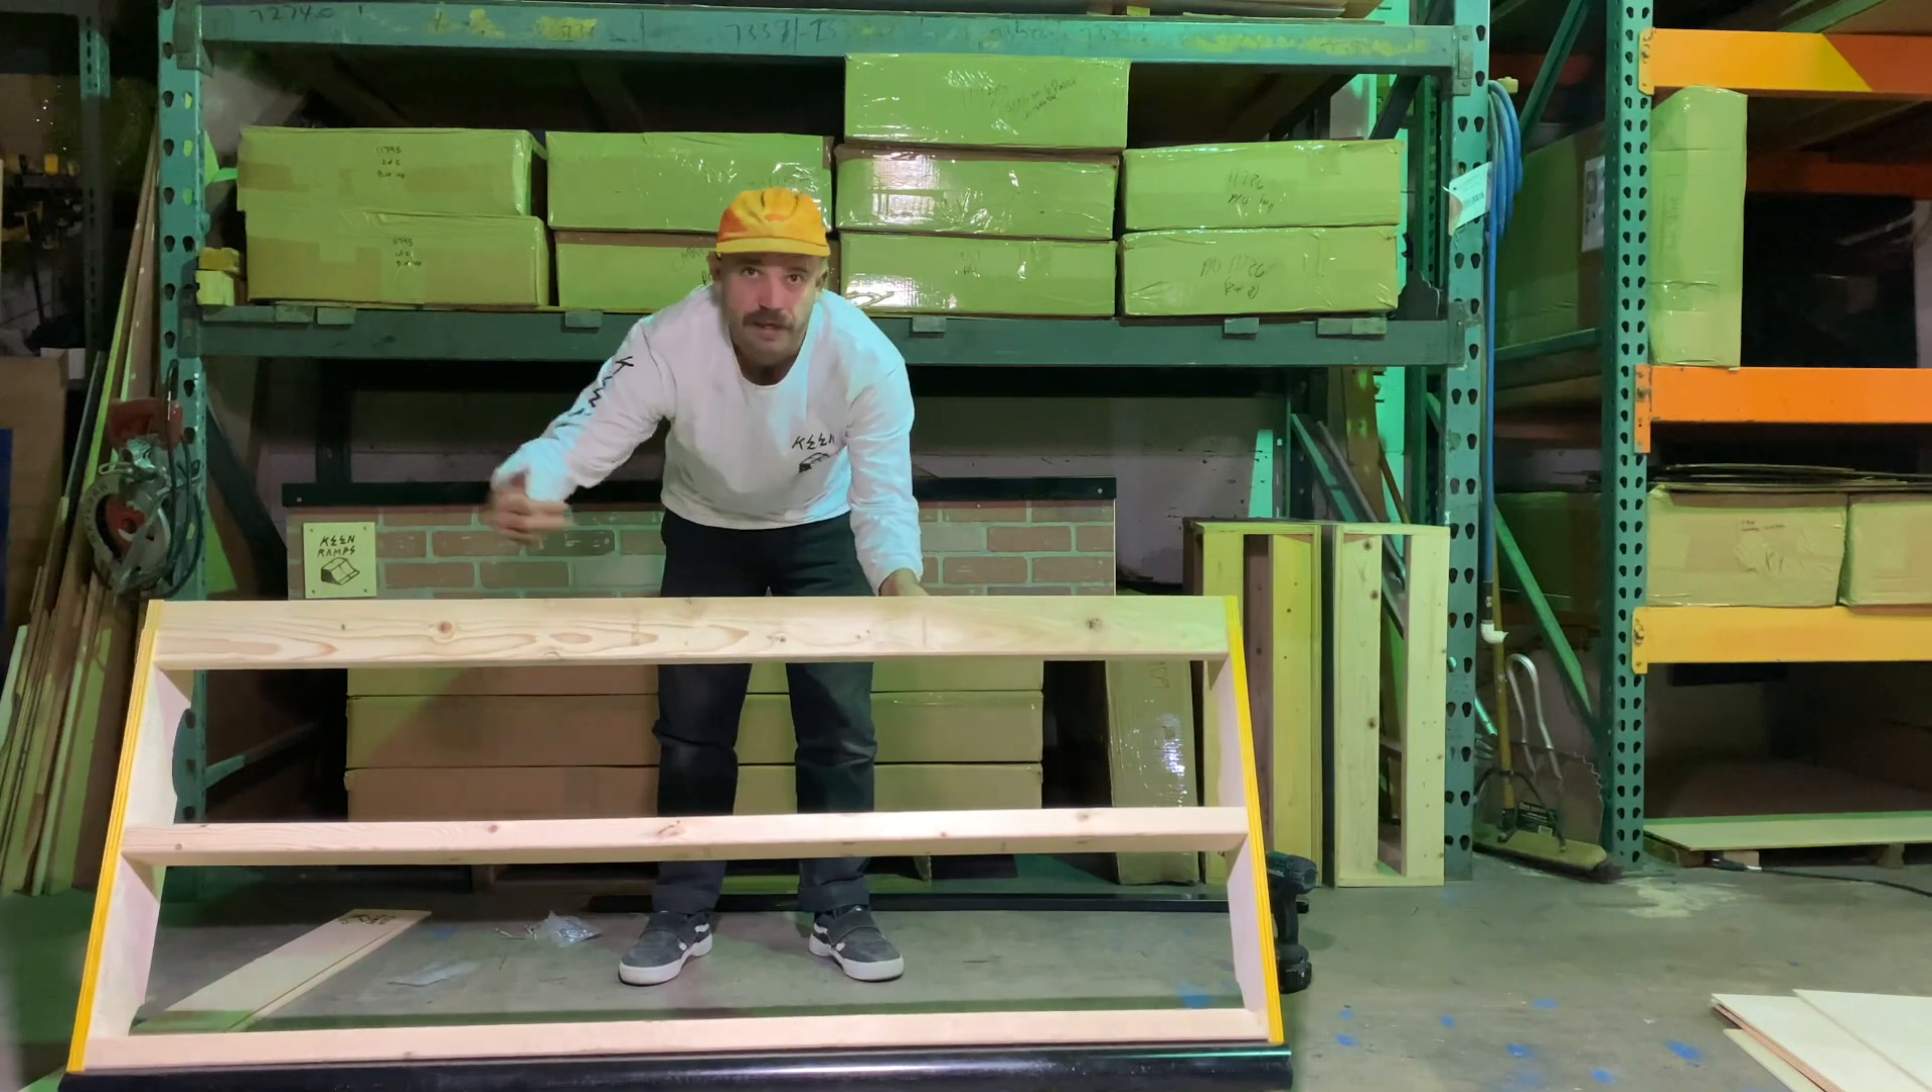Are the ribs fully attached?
Yes.